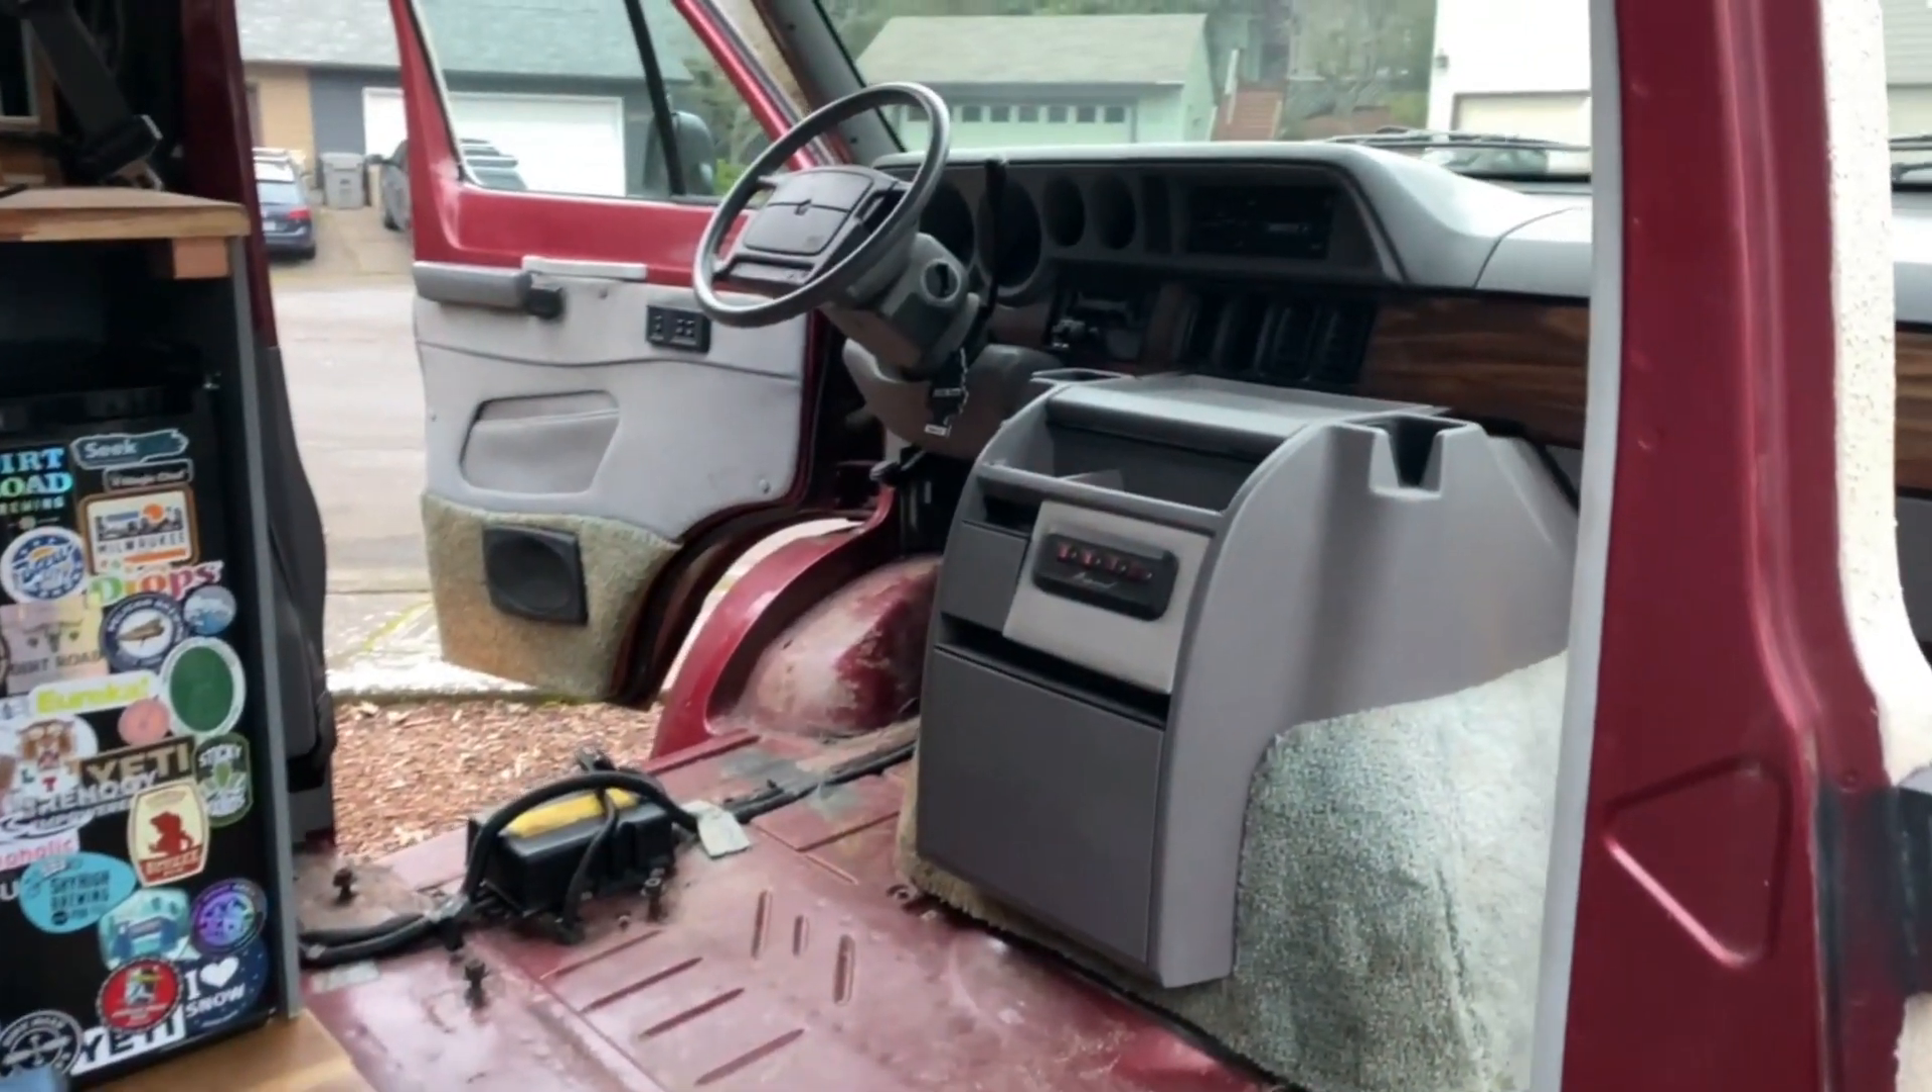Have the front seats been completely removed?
Yes.